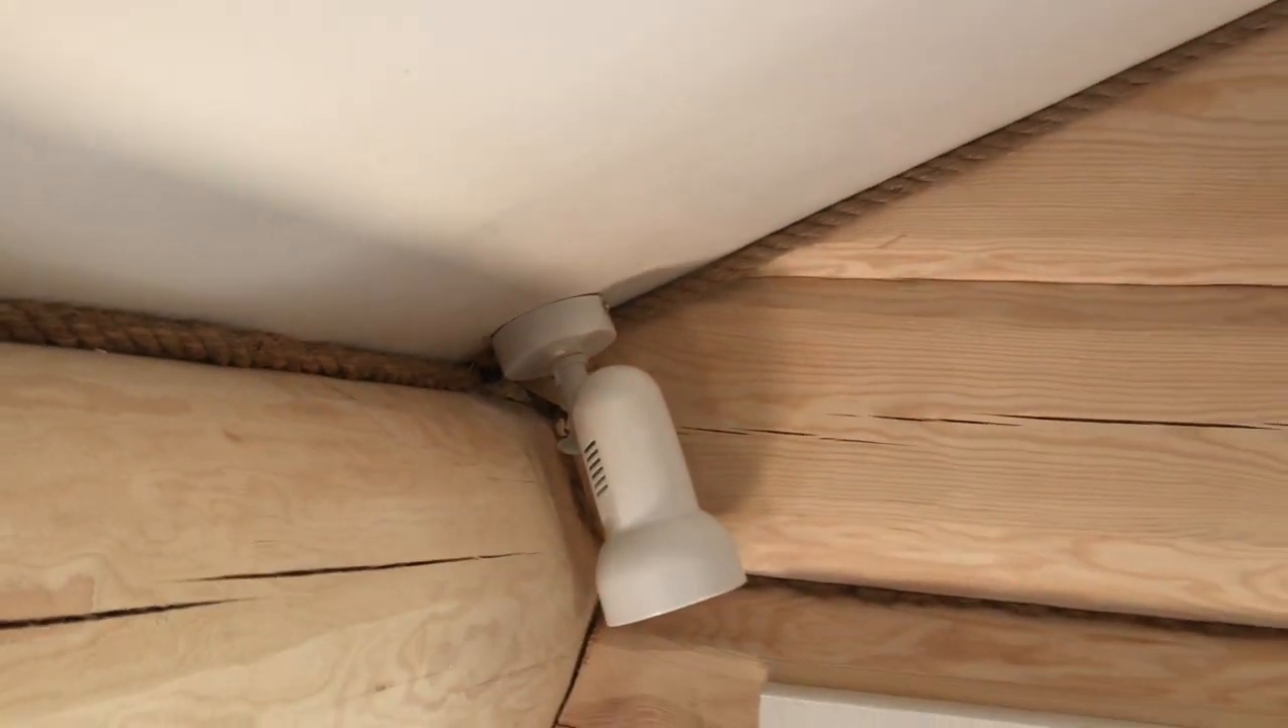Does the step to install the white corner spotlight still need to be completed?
No.